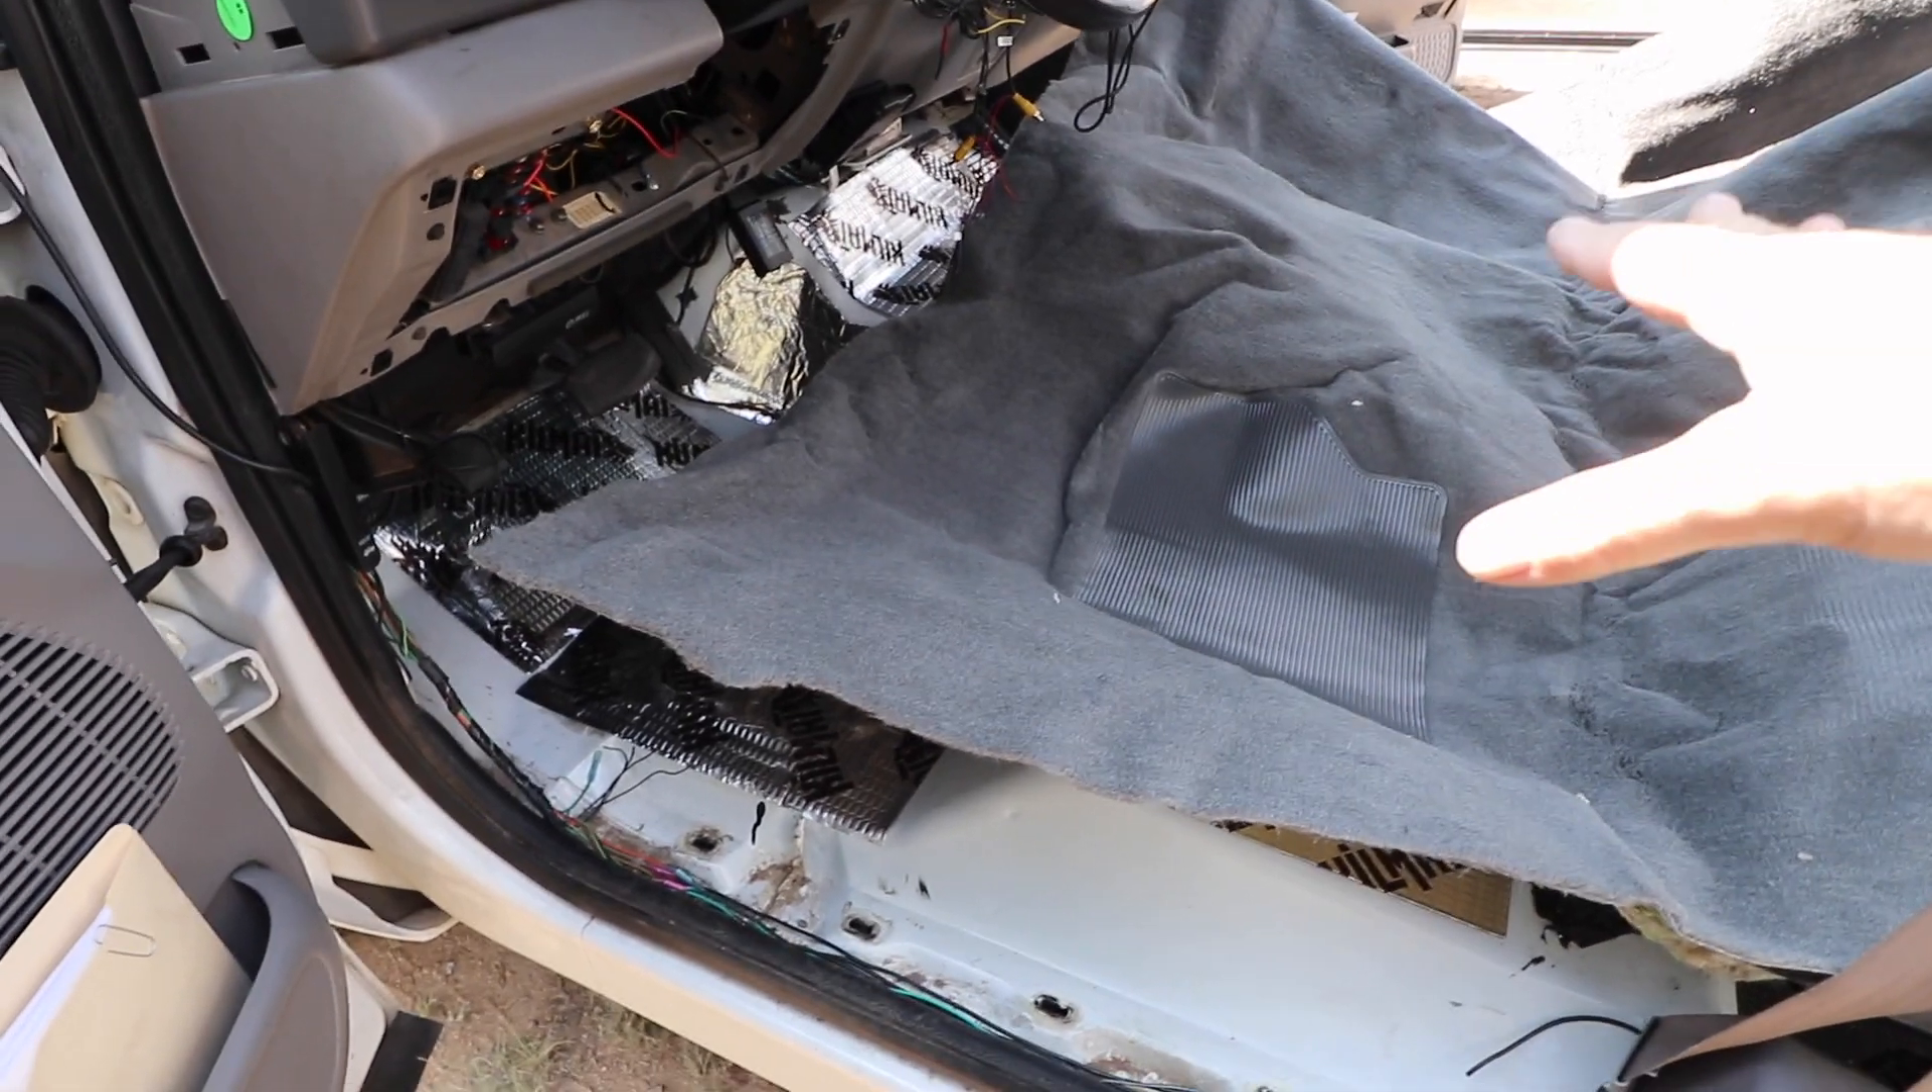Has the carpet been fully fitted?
No.